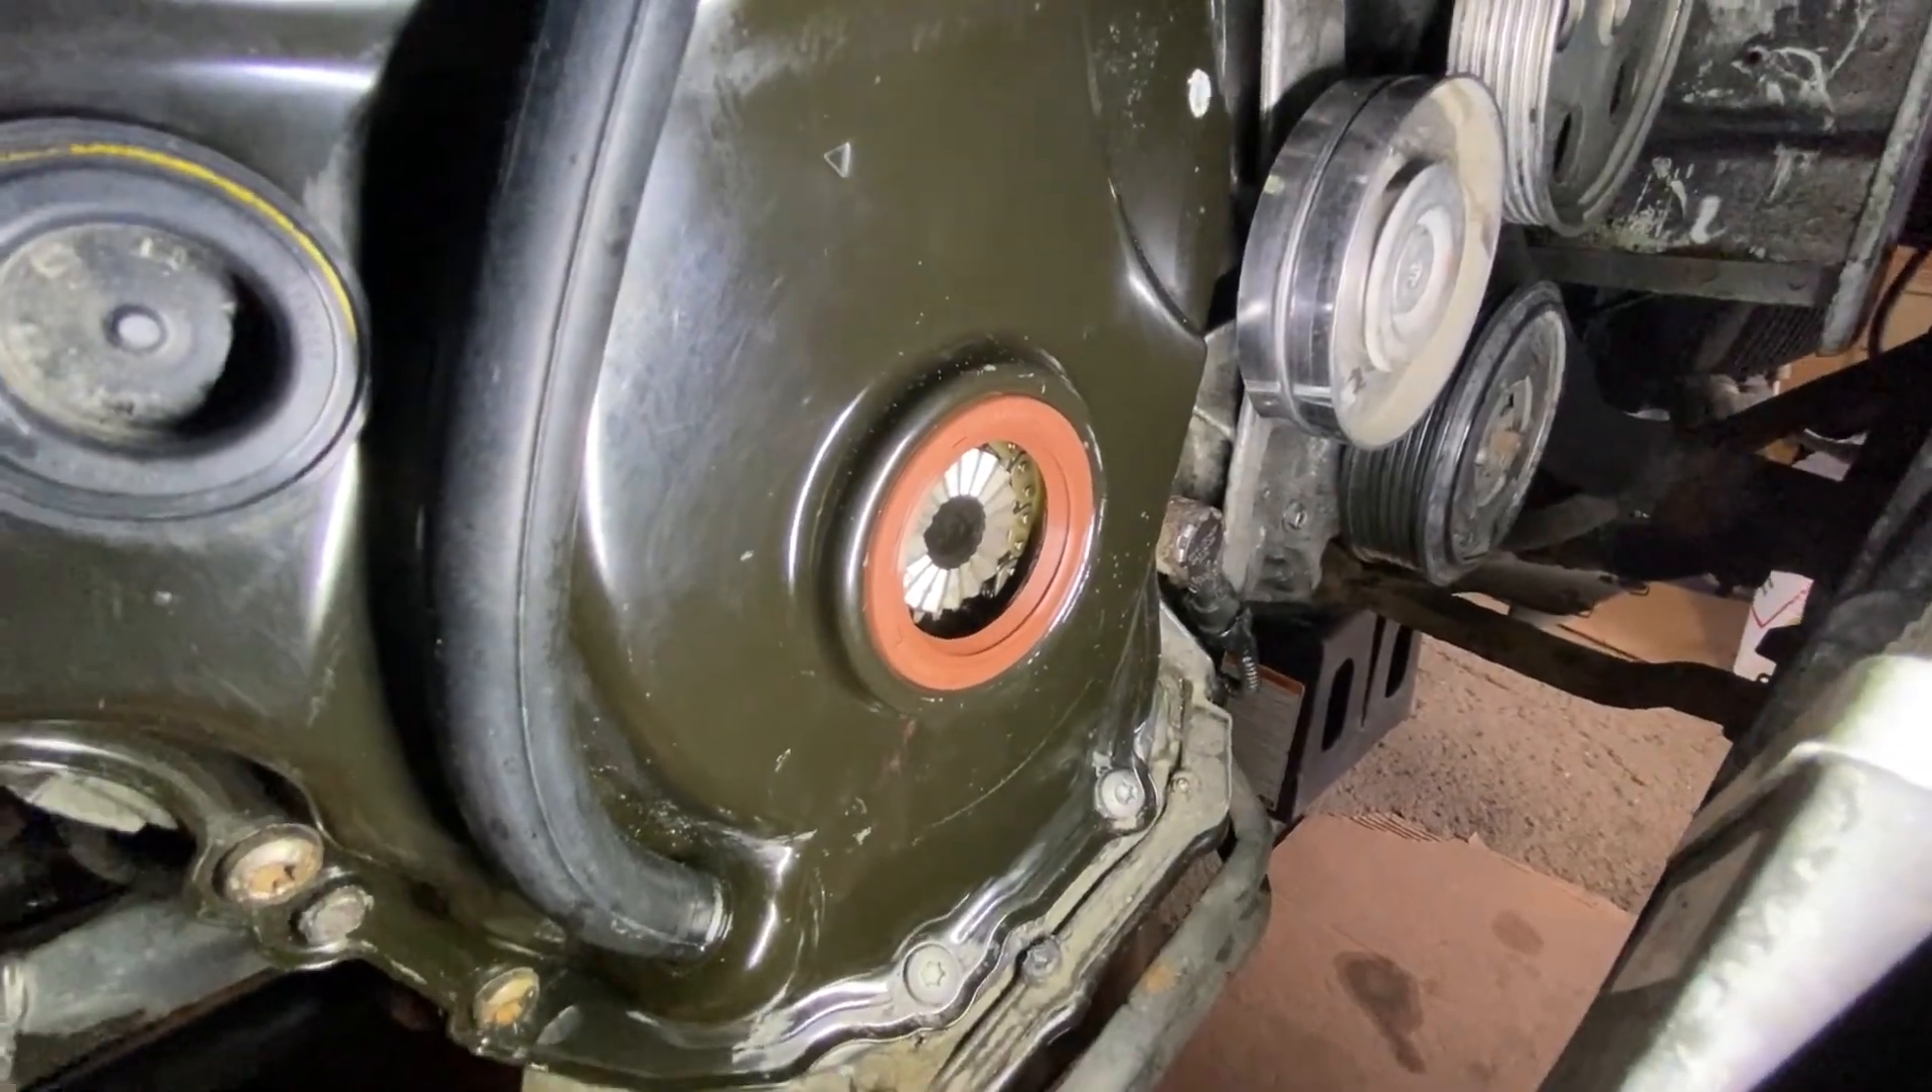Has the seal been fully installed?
Yes.